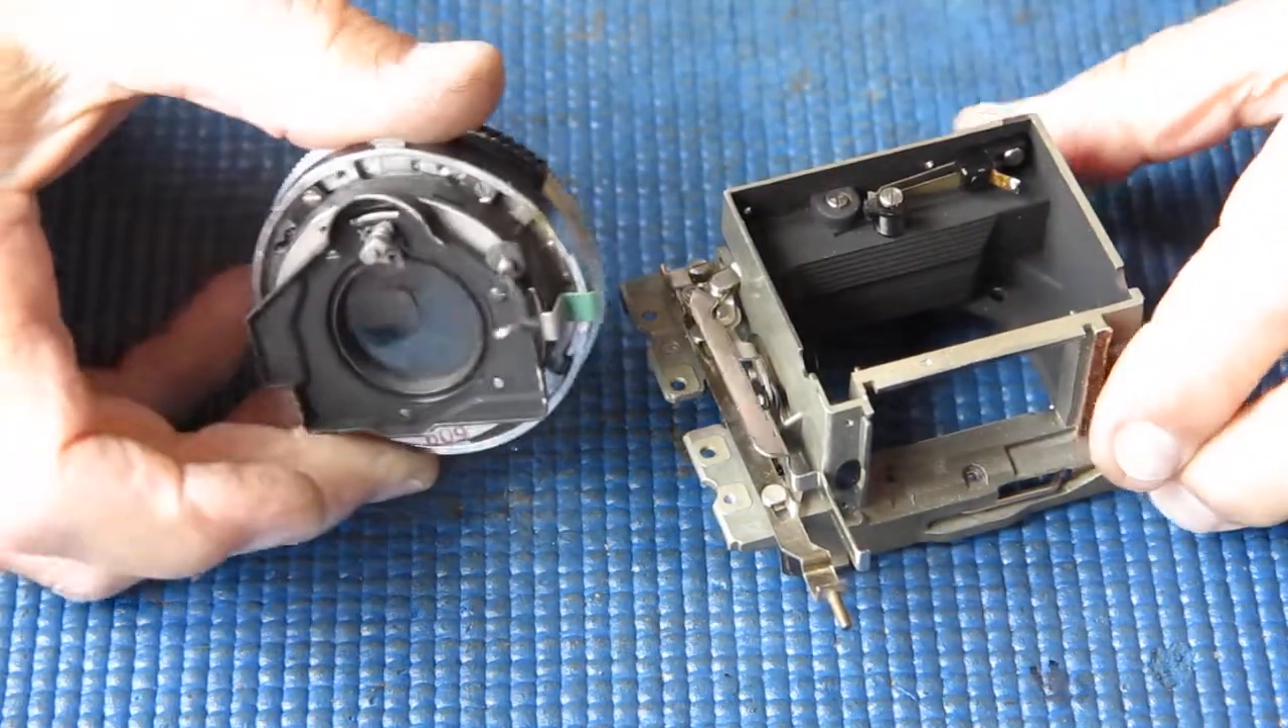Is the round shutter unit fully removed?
Yes.